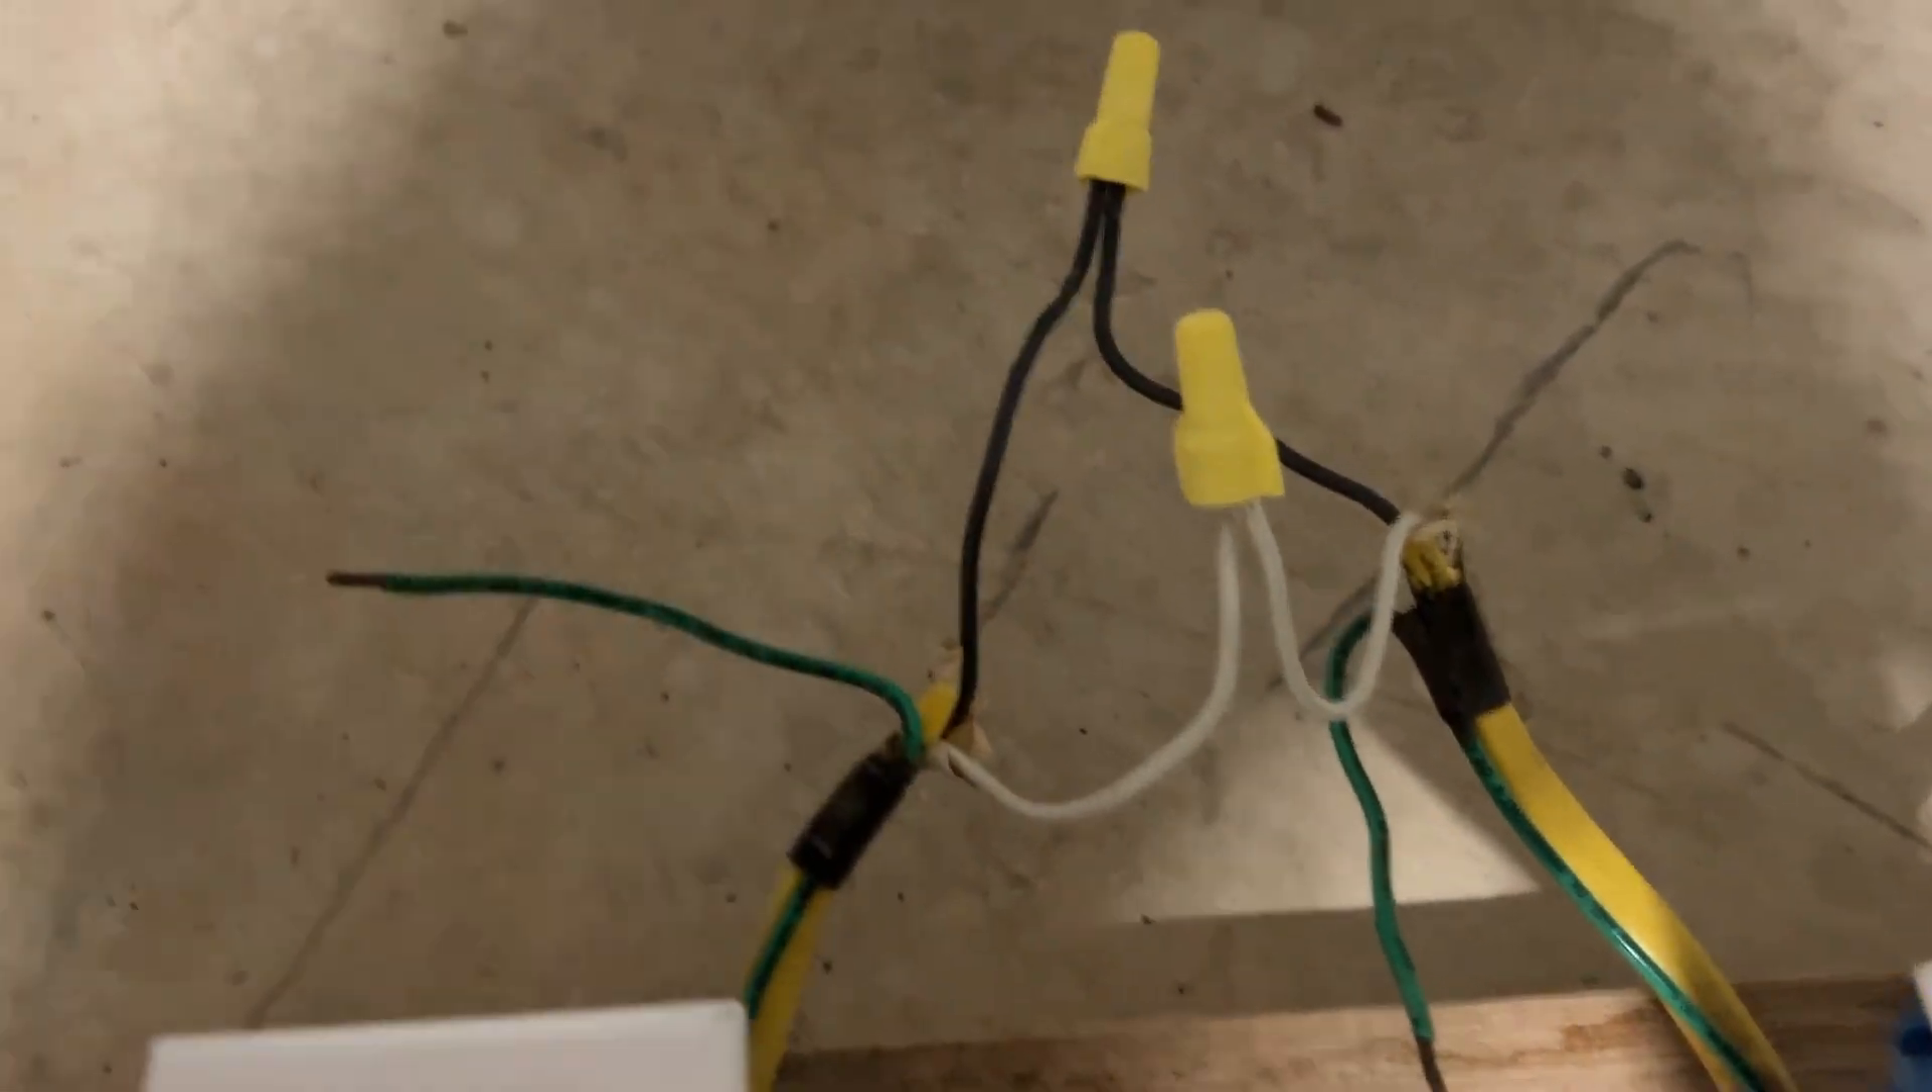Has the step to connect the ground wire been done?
No.